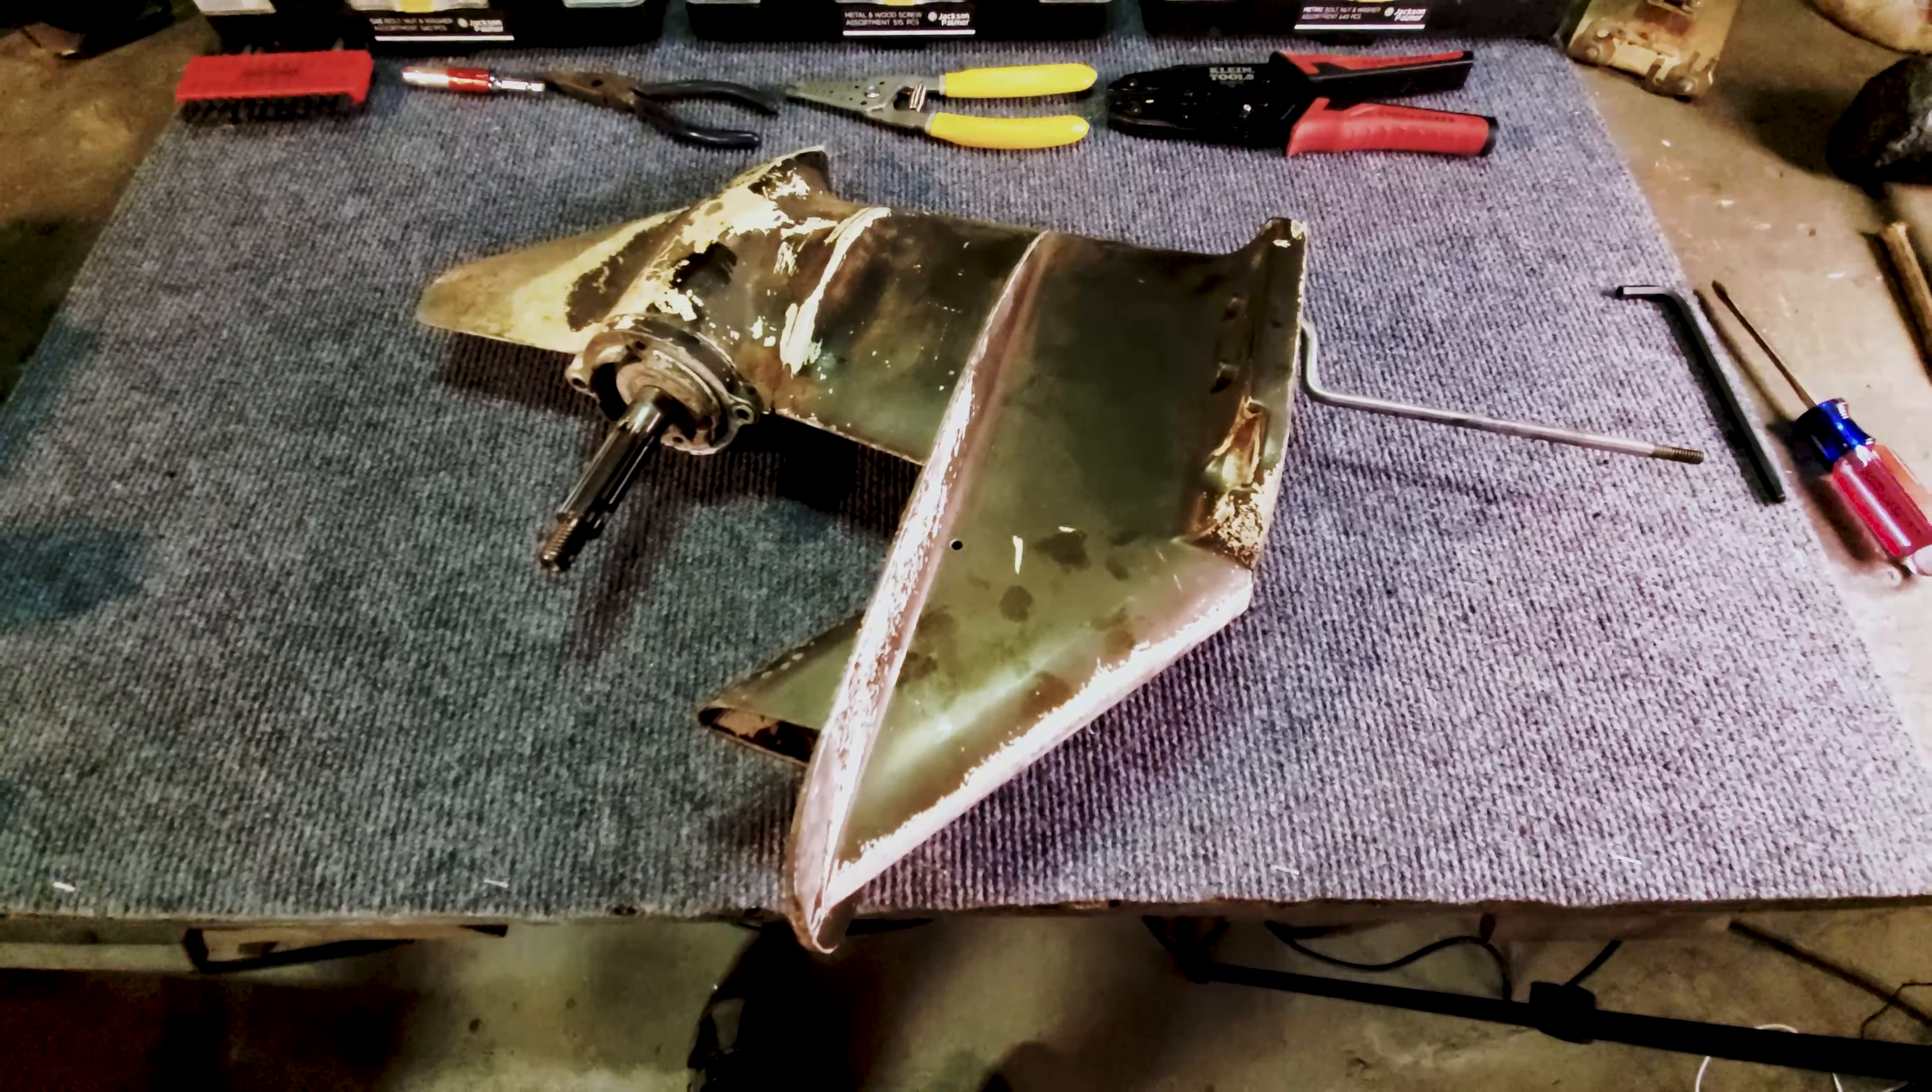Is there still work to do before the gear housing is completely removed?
No.